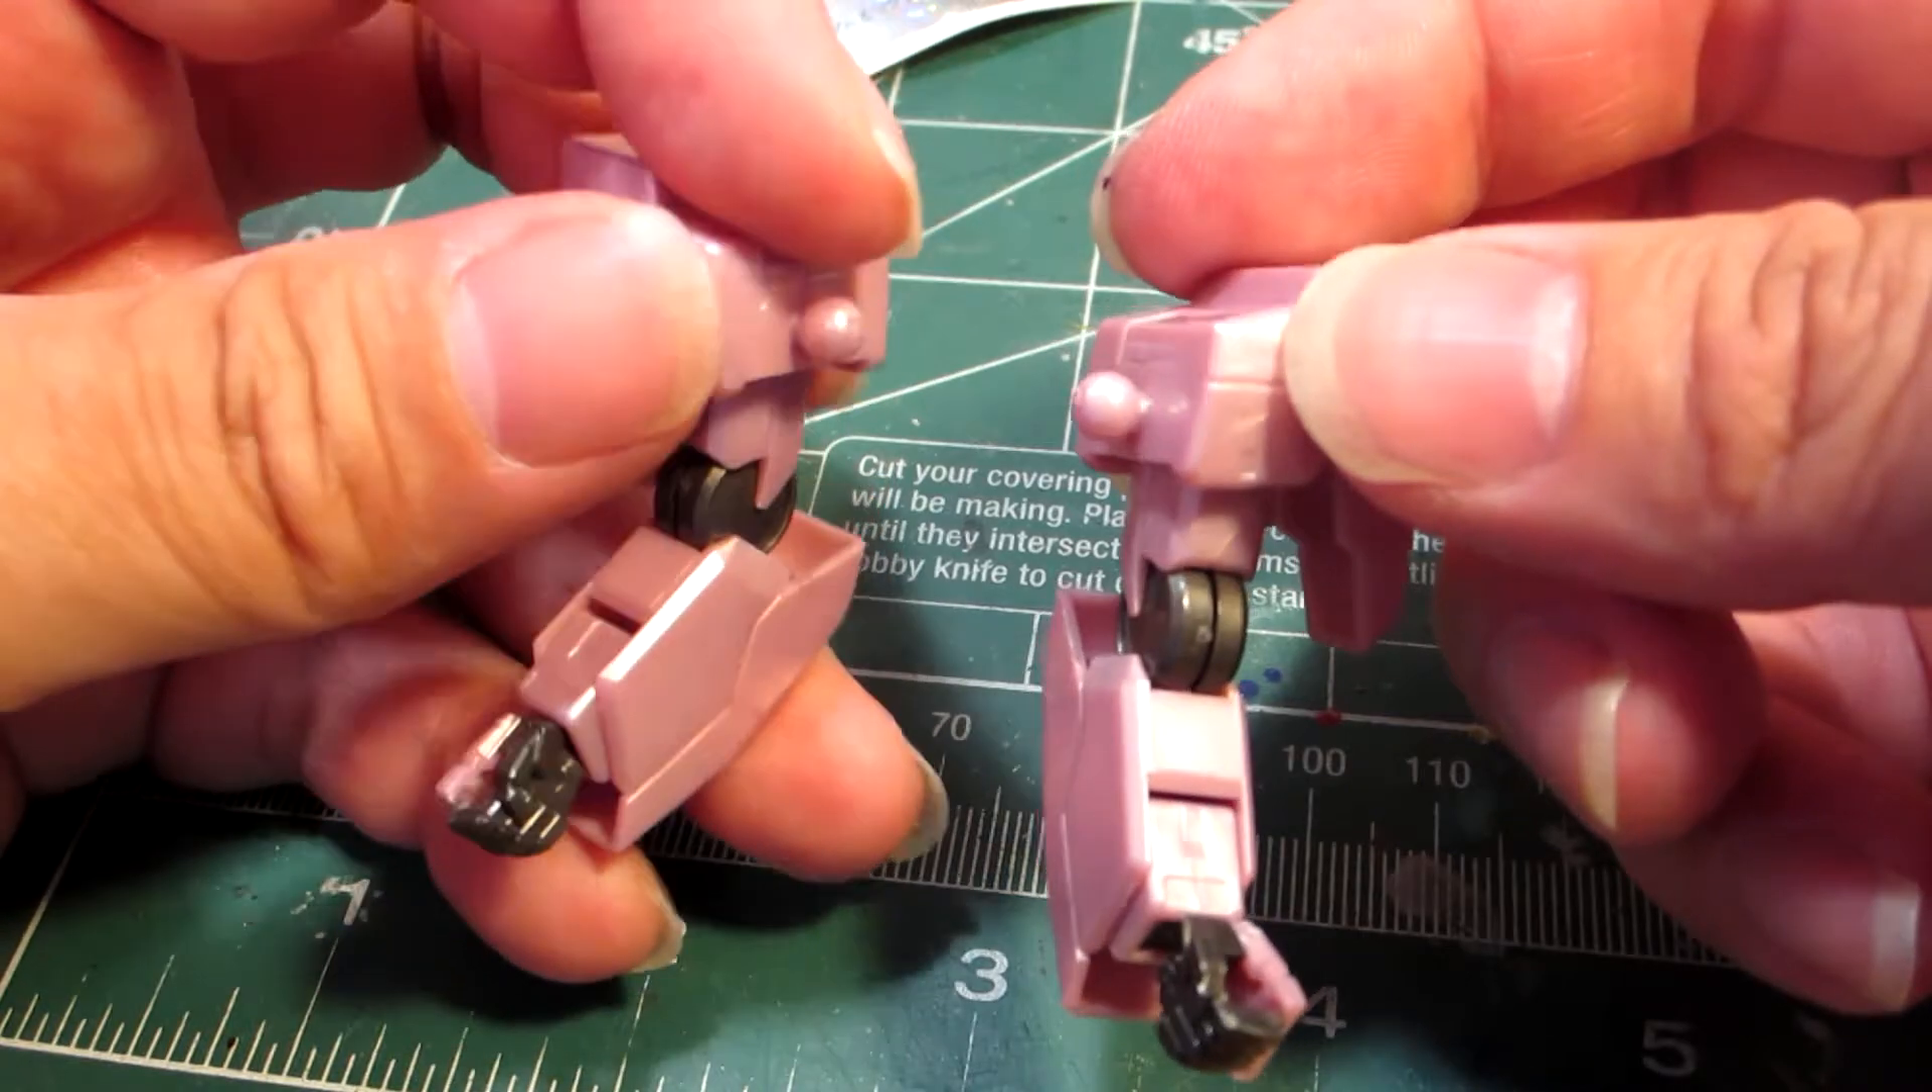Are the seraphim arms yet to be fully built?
No.